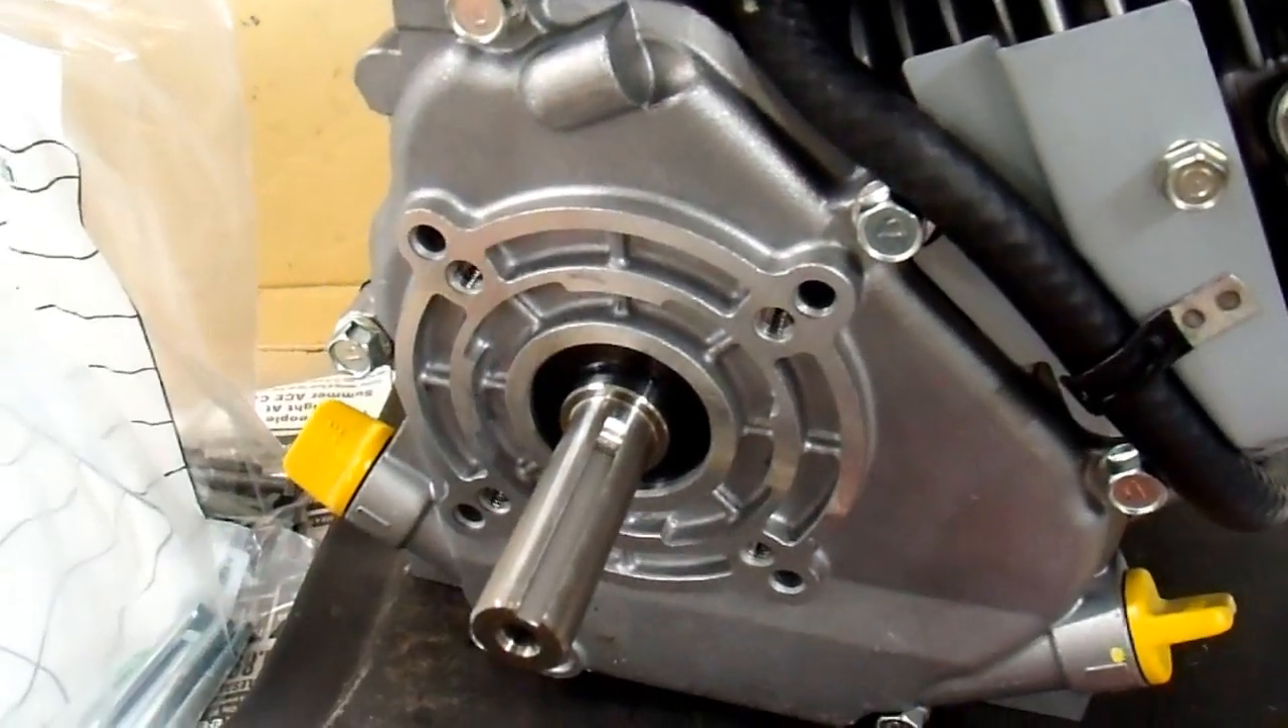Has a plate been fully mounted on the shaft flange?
No.